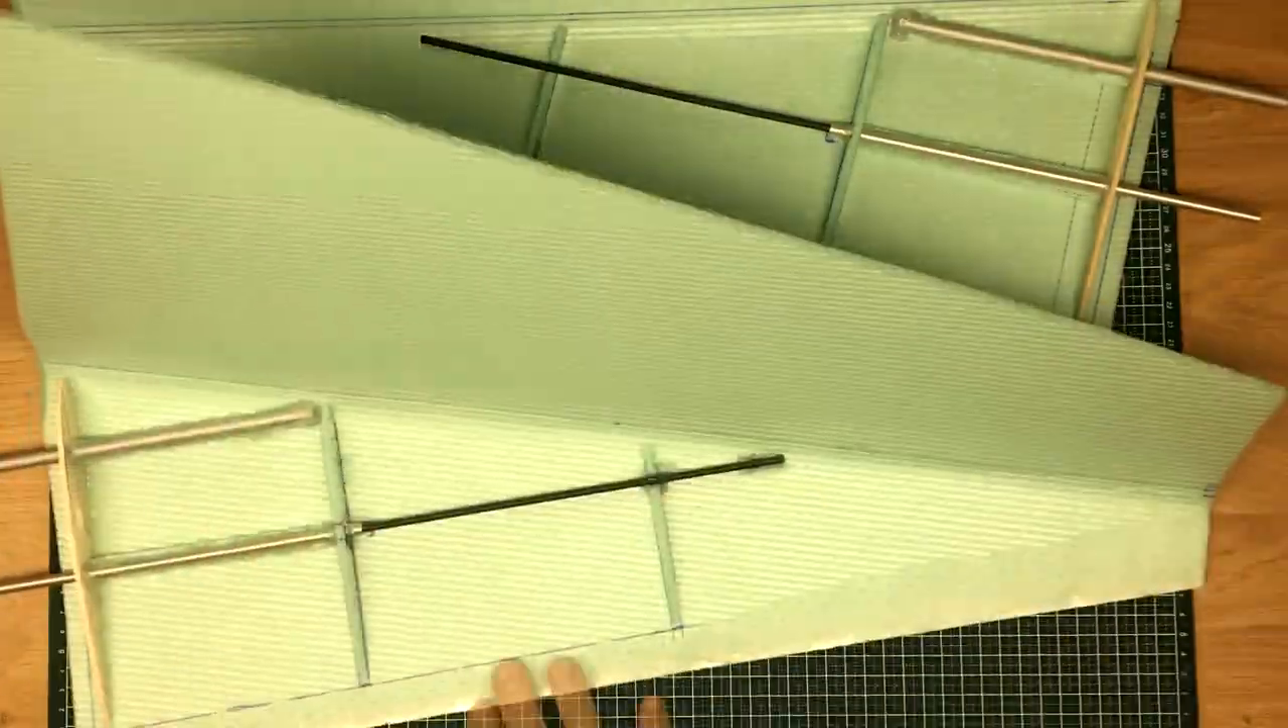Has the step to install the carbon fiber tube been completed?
Yes.